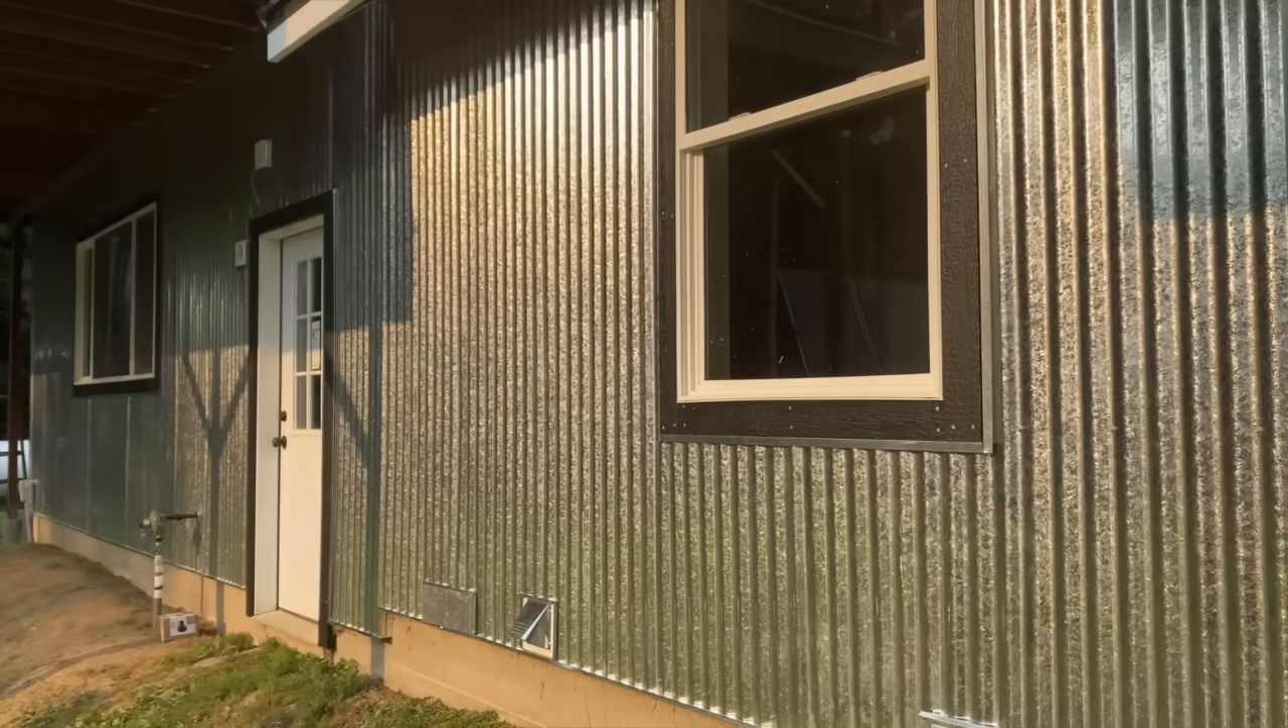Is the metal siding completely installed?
Yes.